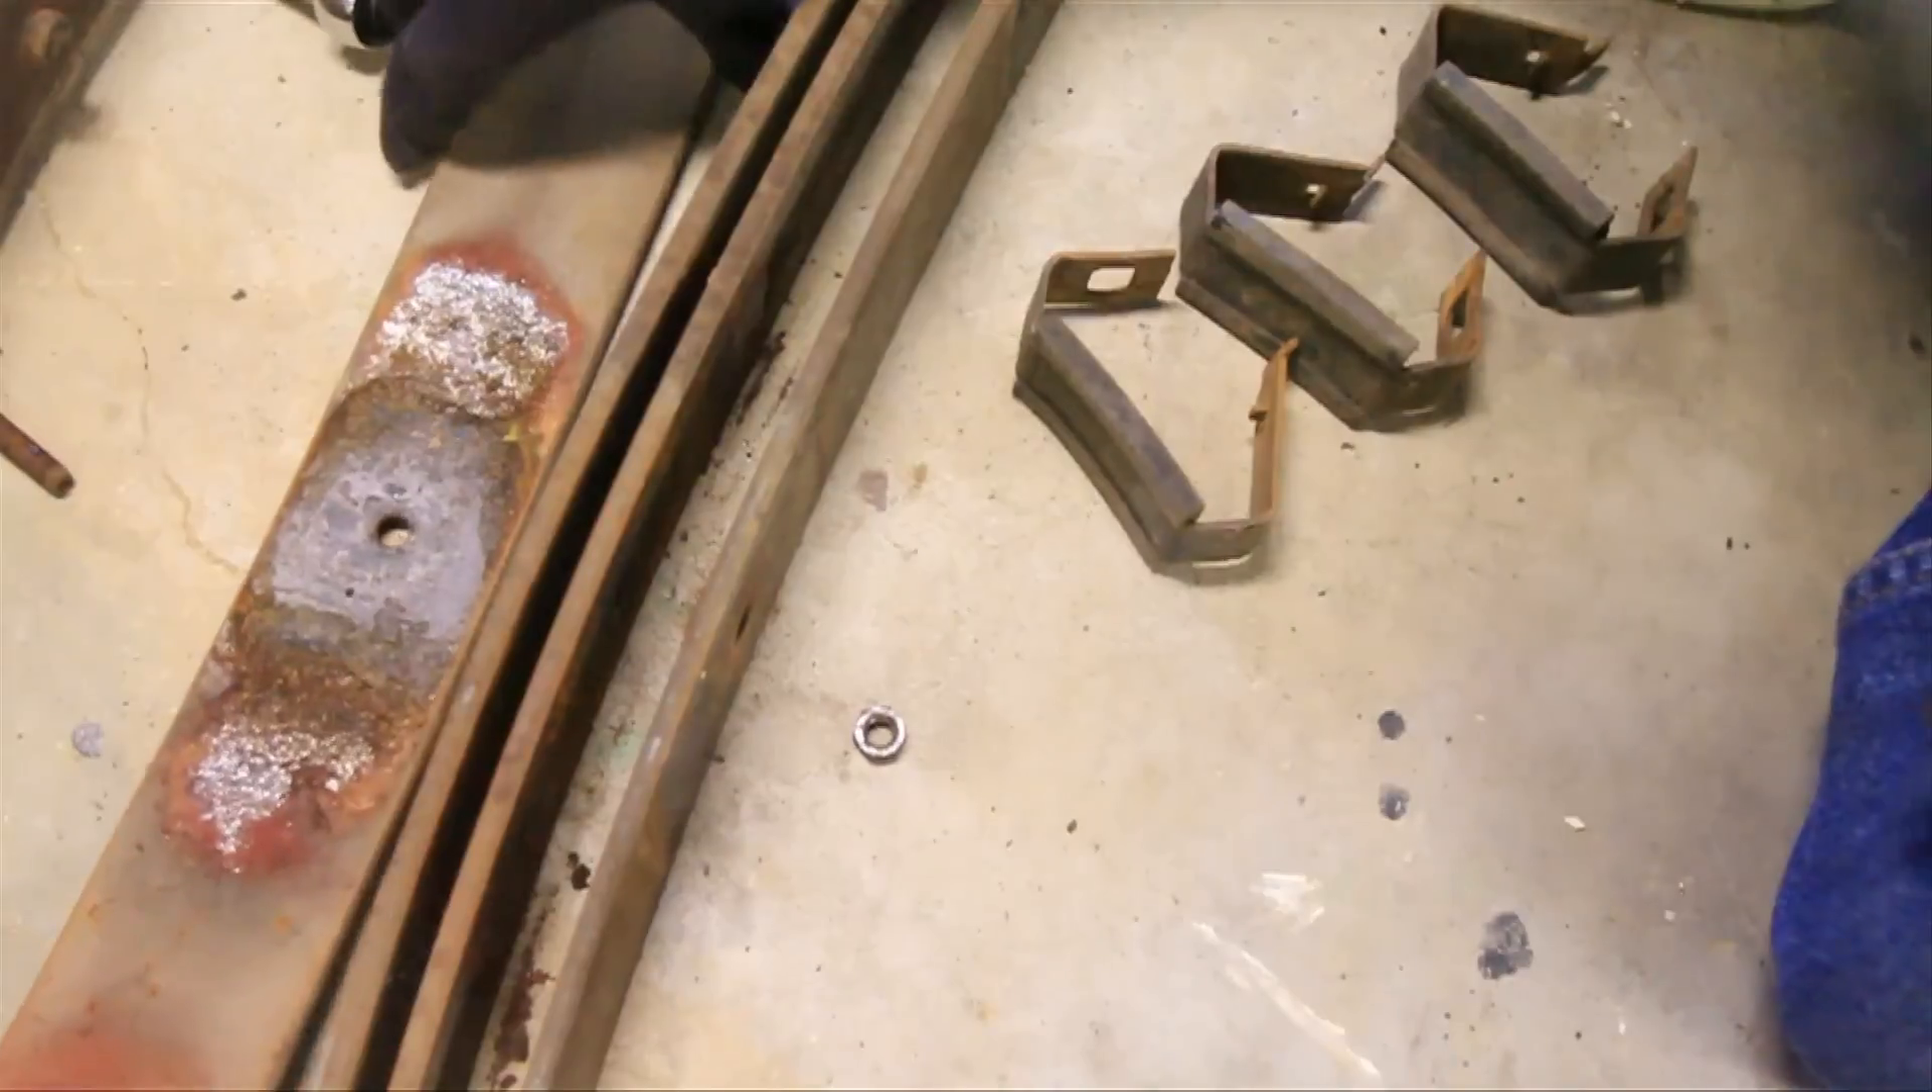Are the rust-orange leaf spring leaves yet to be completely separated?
No.